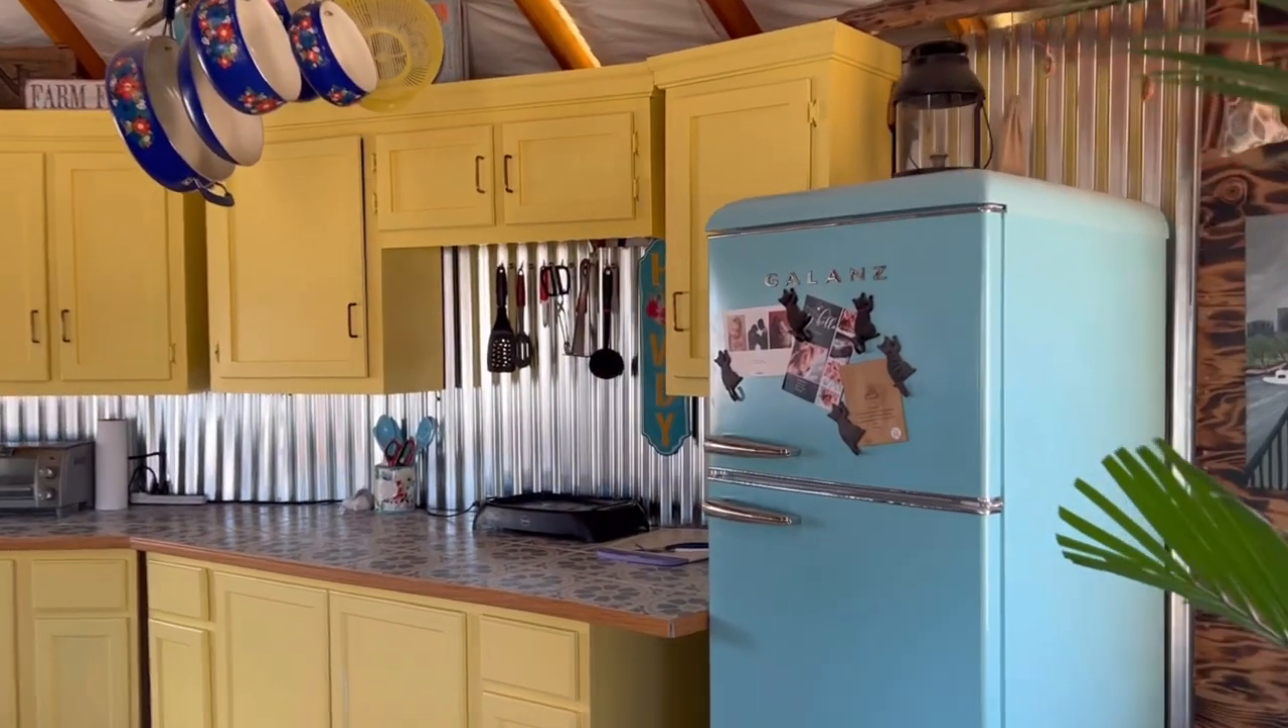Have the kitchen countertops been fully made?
Yes.